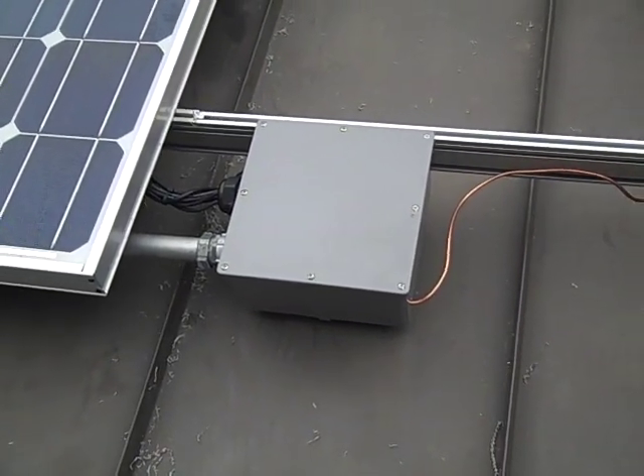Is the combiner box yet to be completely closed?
No.